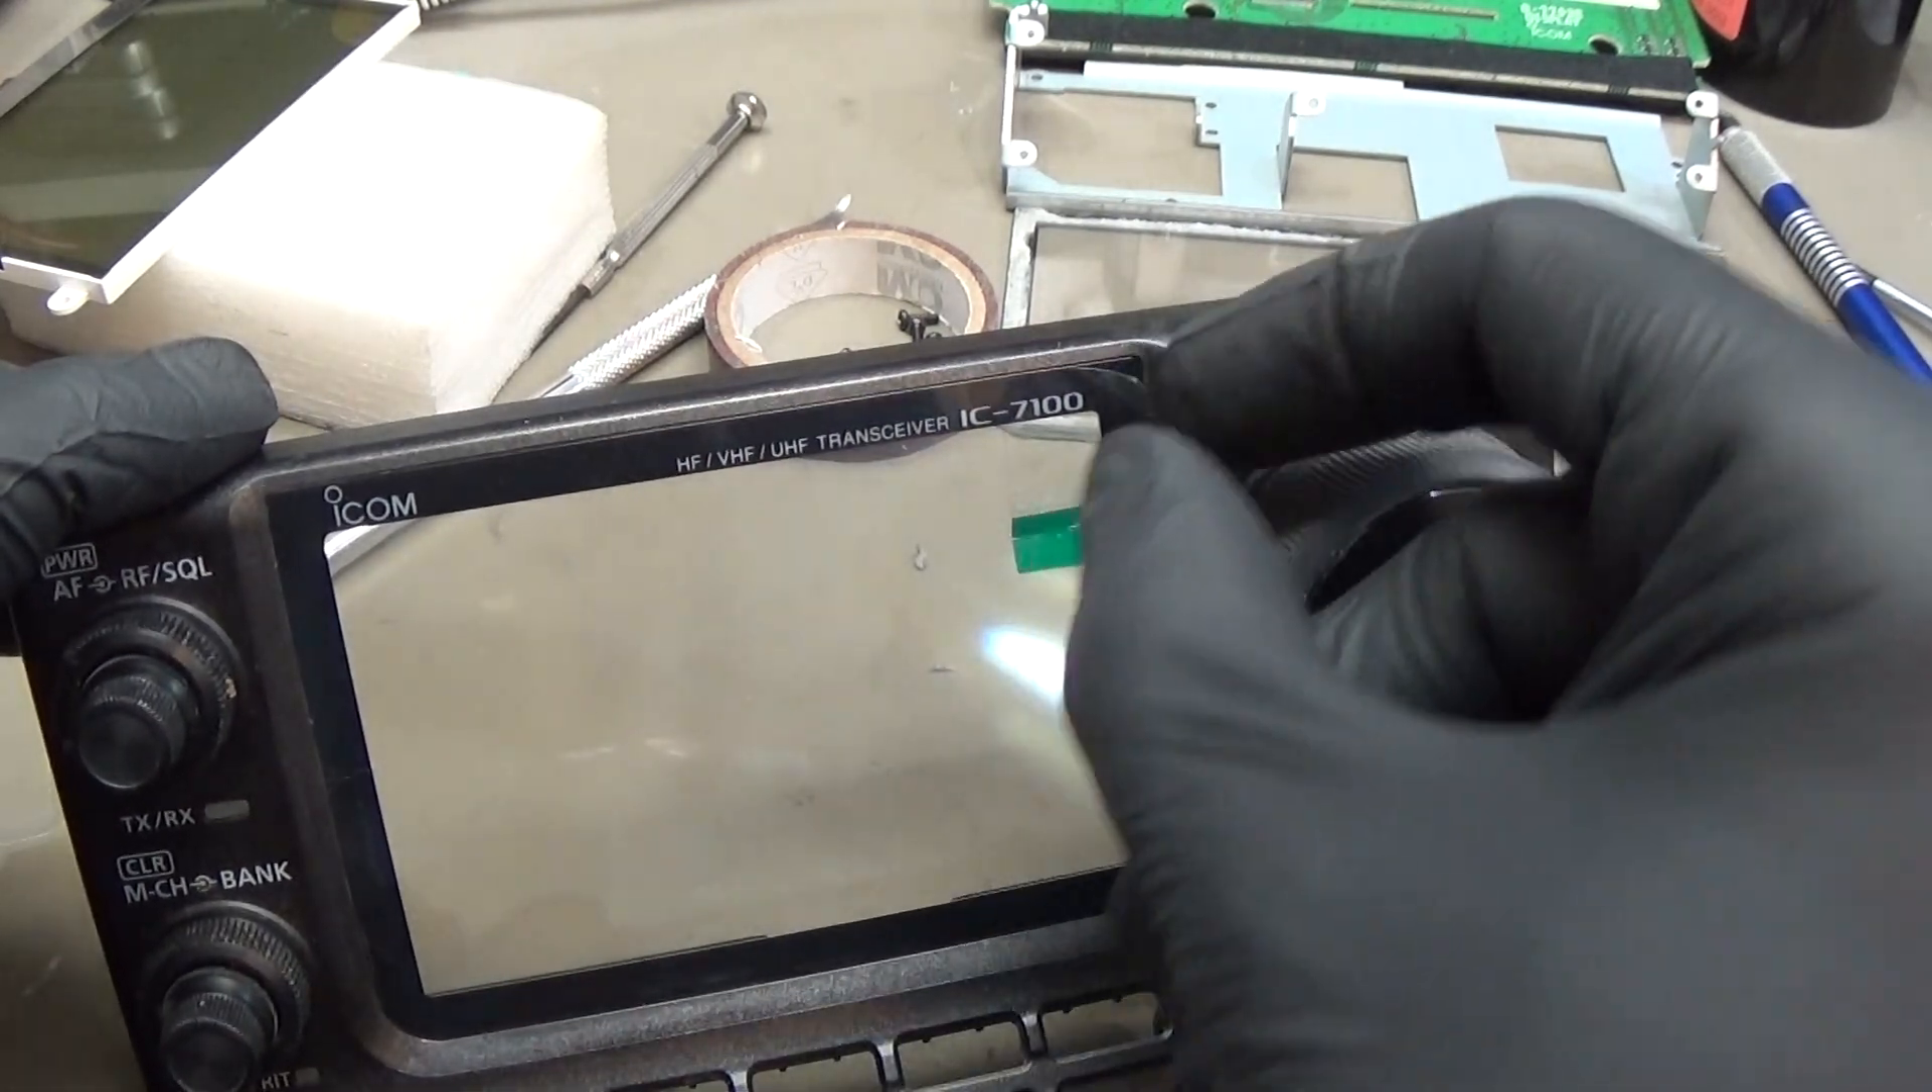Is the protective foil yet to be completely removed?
Yes.